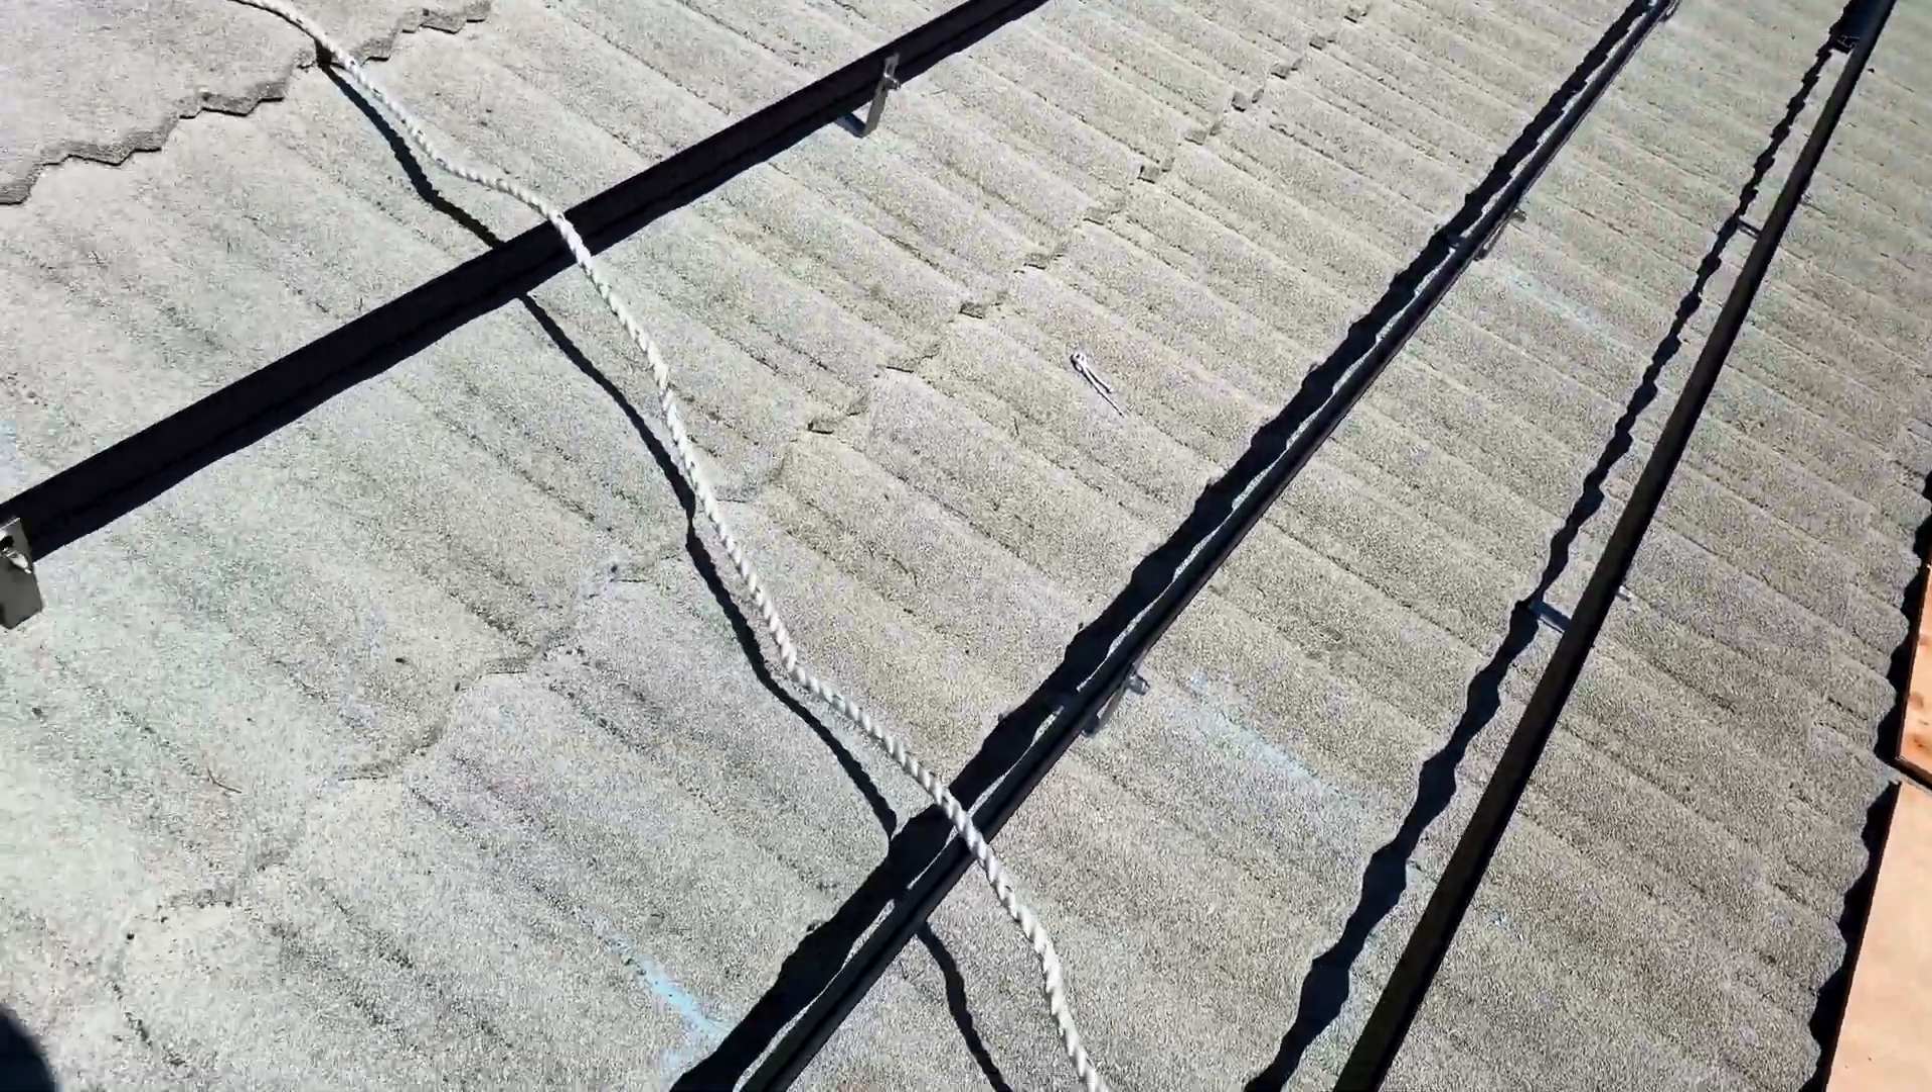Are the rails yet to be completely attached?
No.